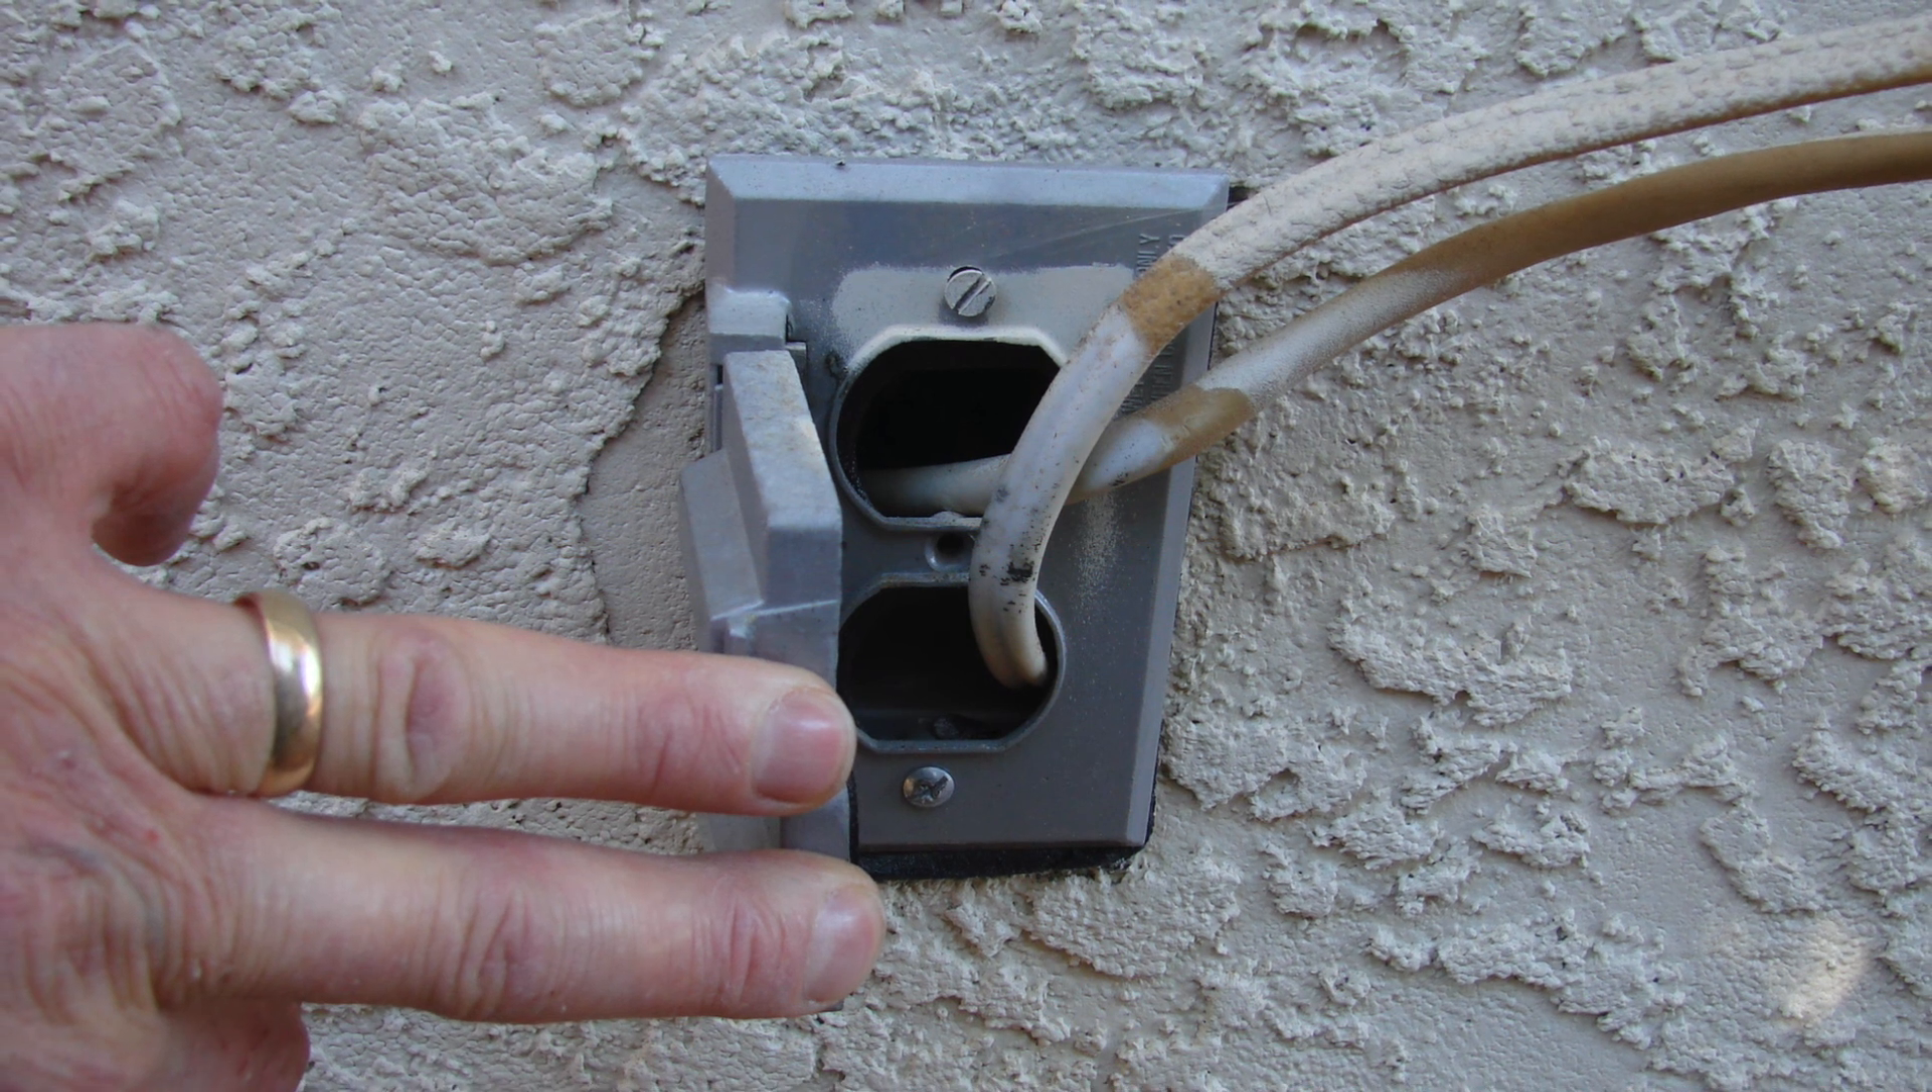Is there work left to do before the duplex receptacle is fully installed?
Yes.